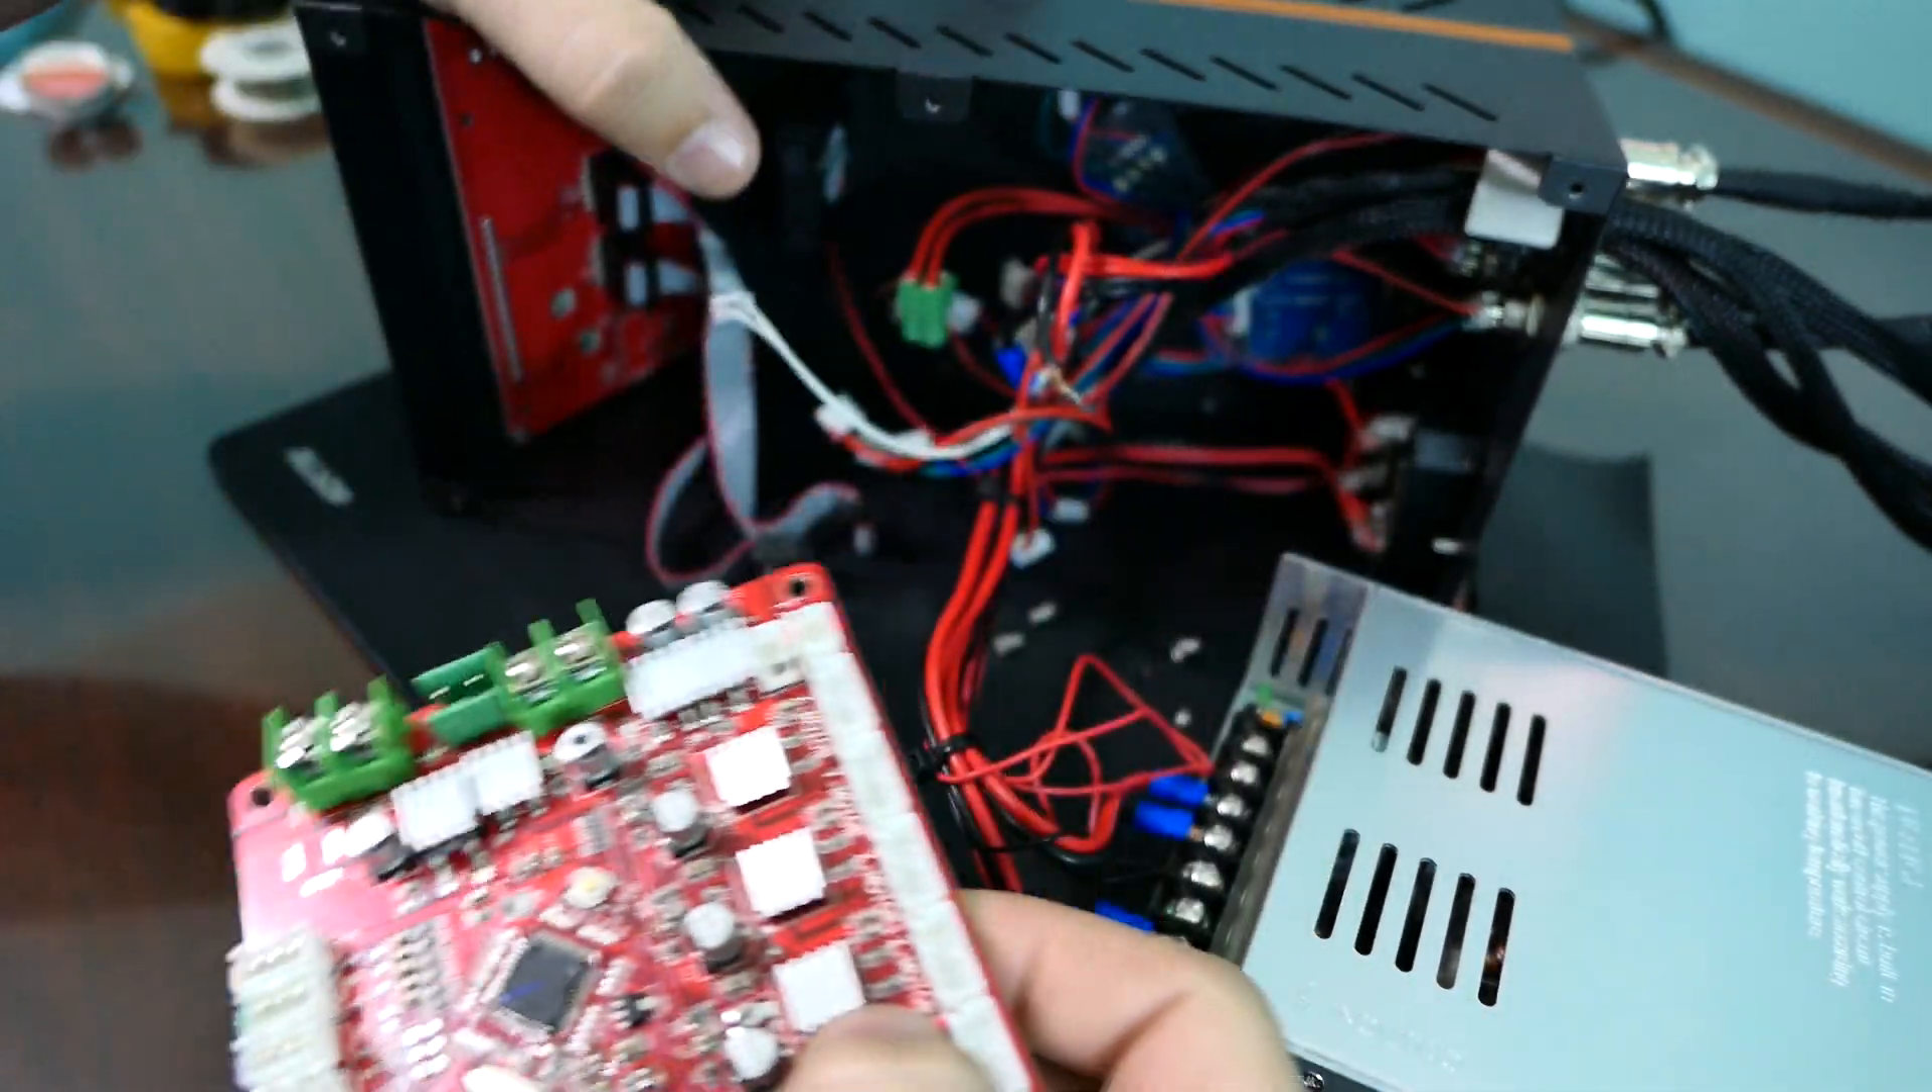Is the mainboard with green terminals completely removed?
Yes.